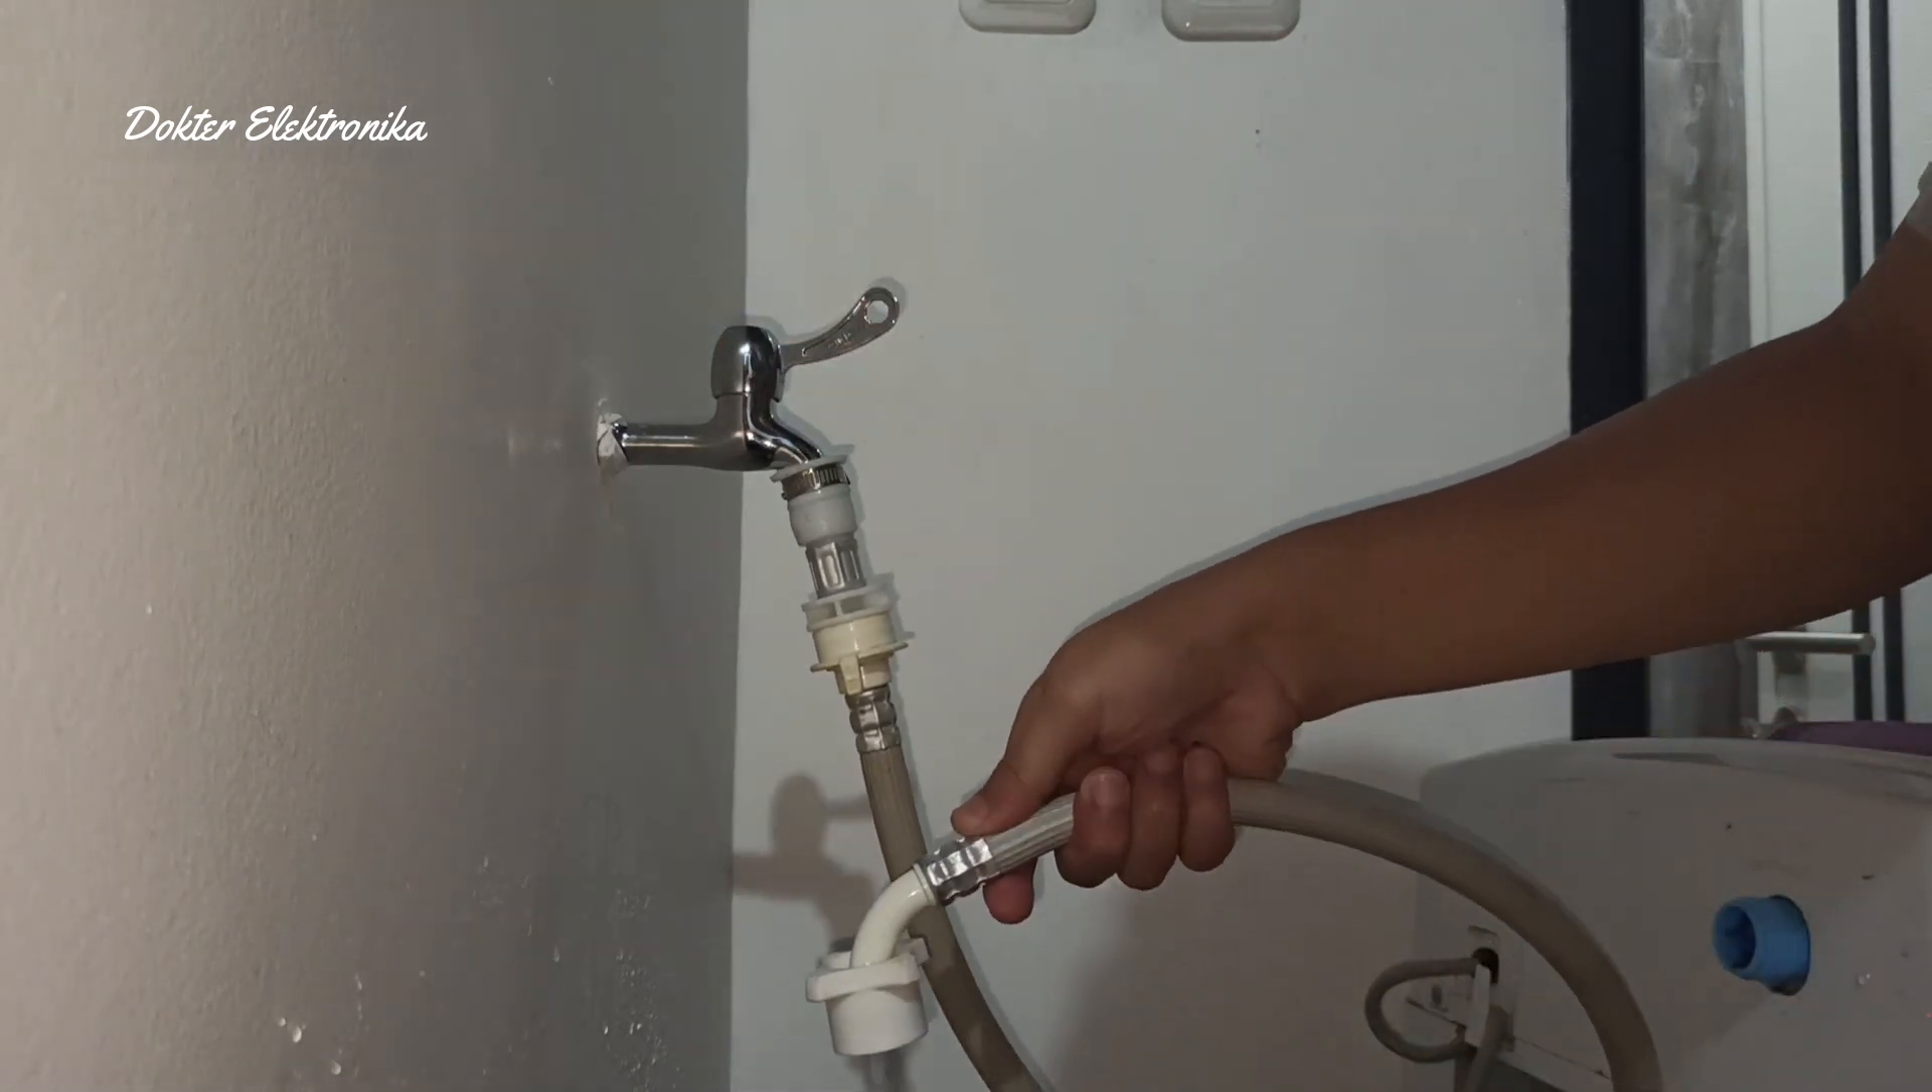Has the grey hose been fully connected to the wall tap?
Yes.